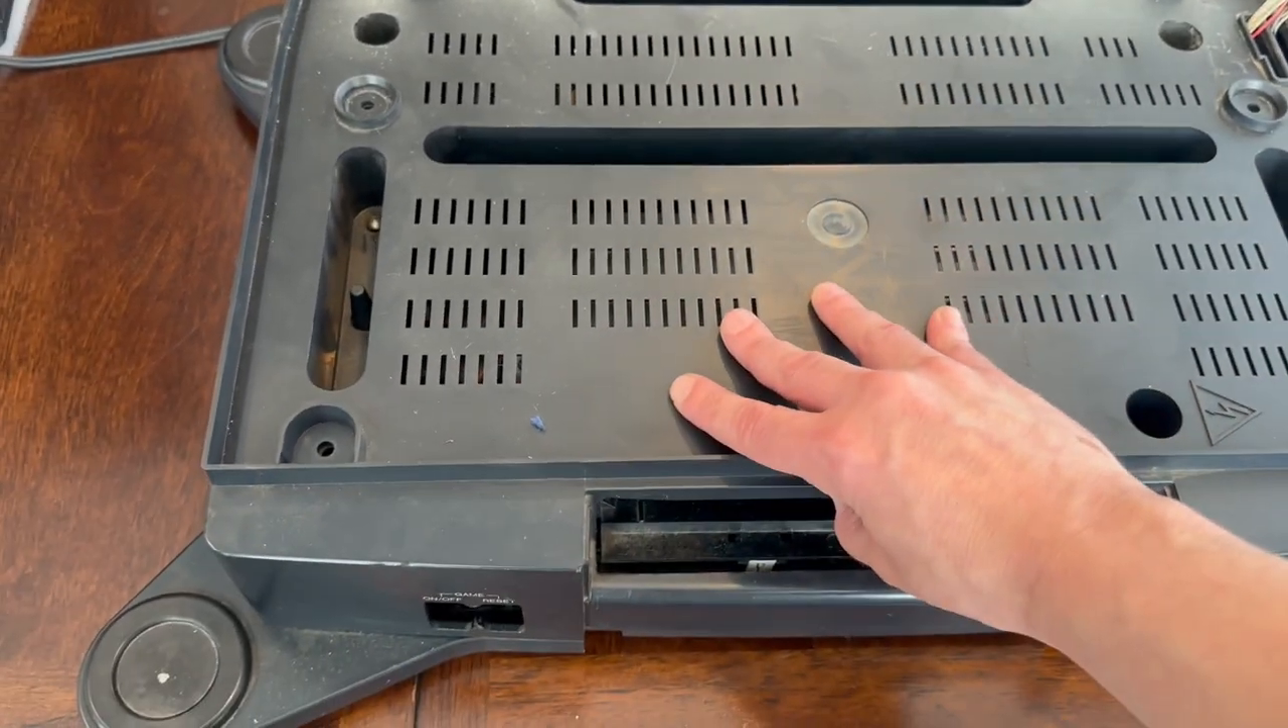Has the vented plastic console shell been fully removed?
No.